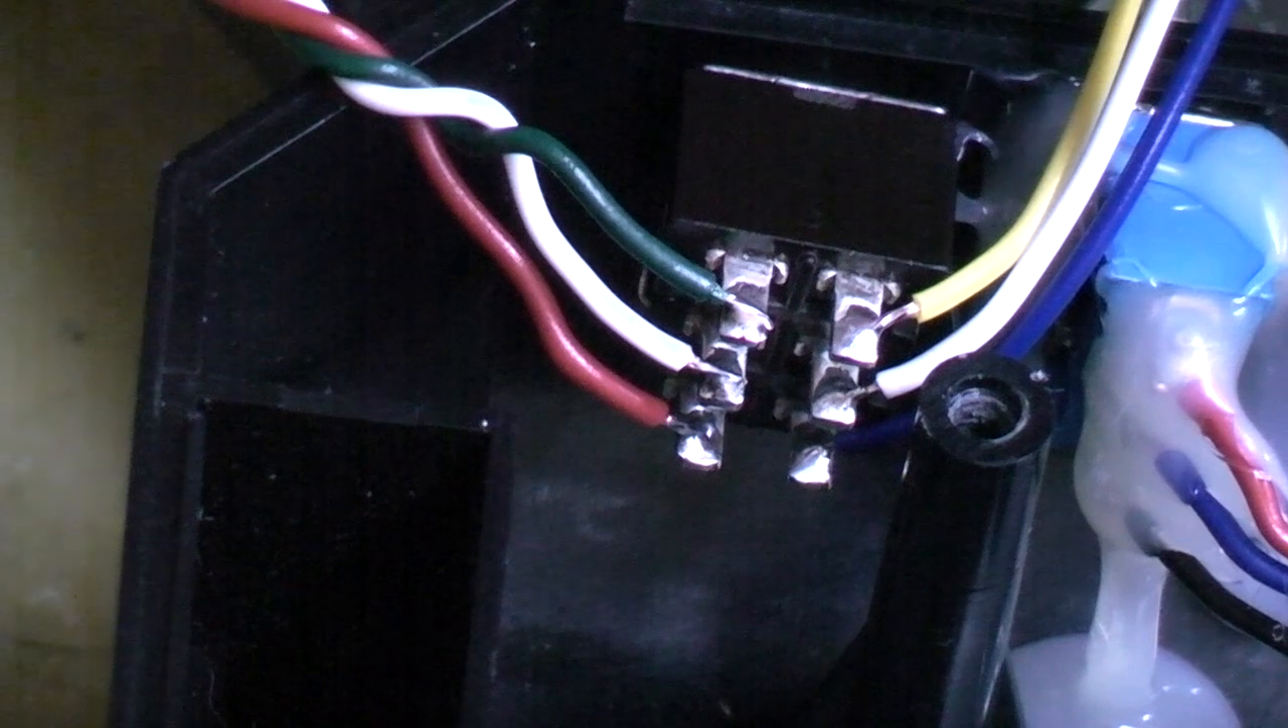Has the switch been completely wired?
Yes.